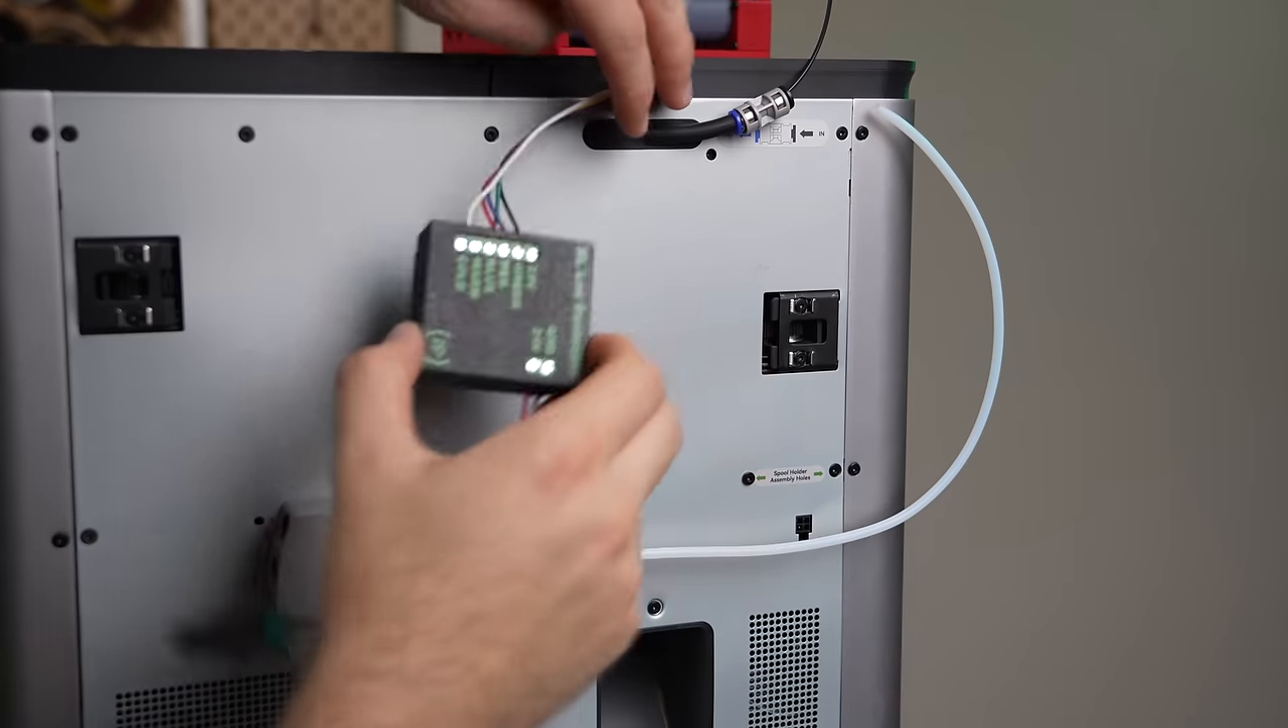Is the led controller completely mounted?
No.